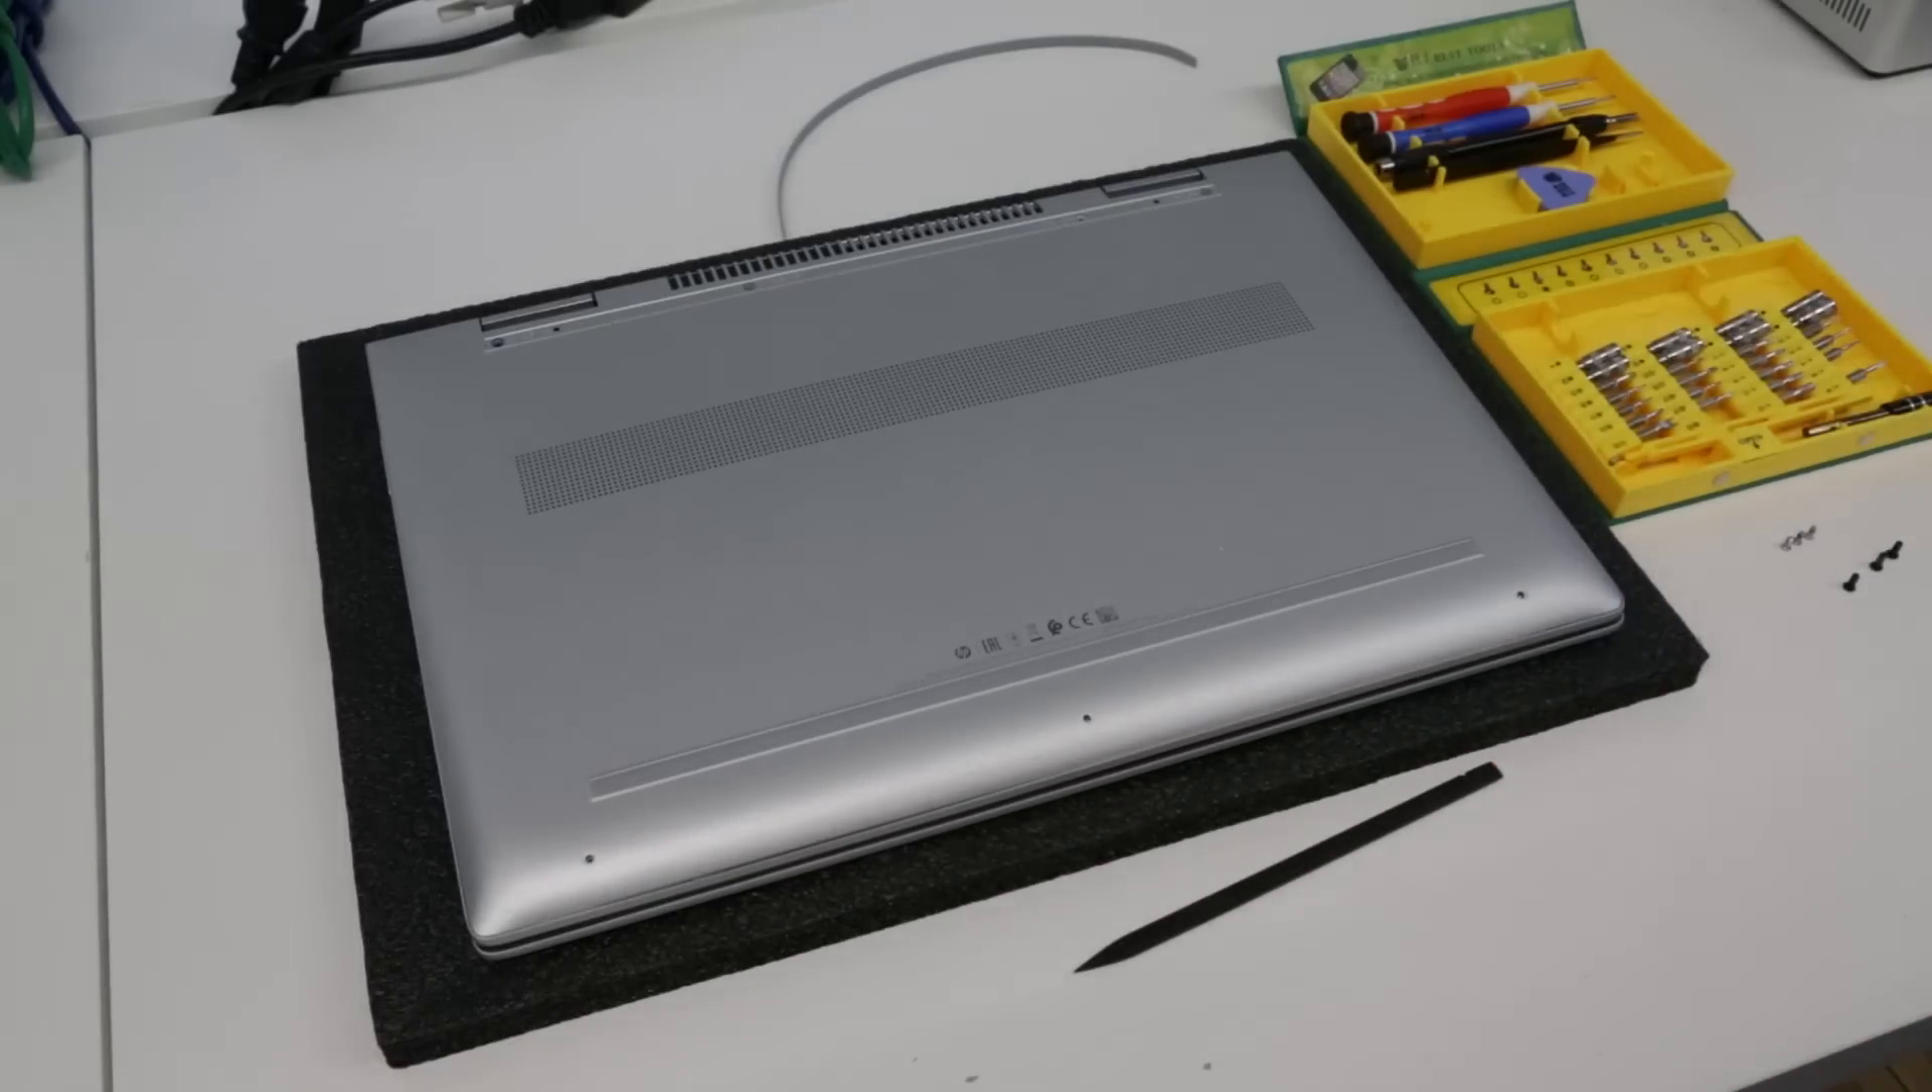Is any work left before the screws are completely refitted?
Yes.